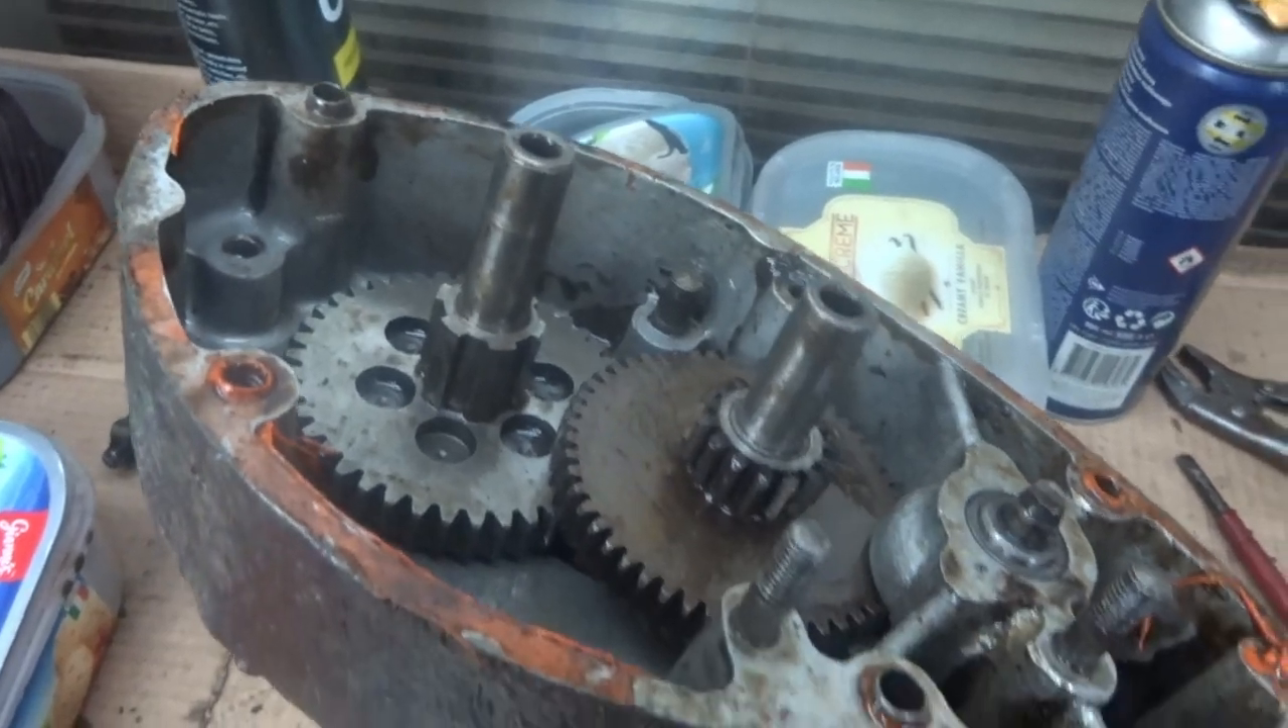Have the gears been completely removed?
No.